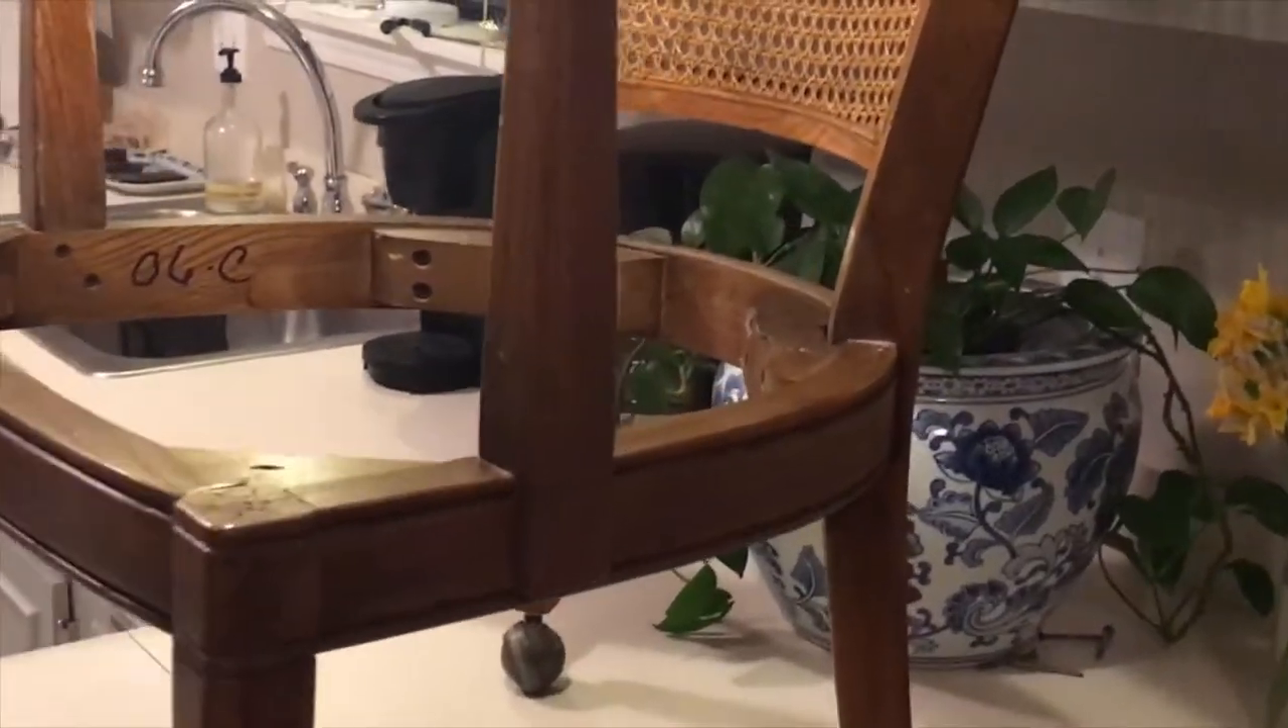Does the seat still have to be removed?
No.